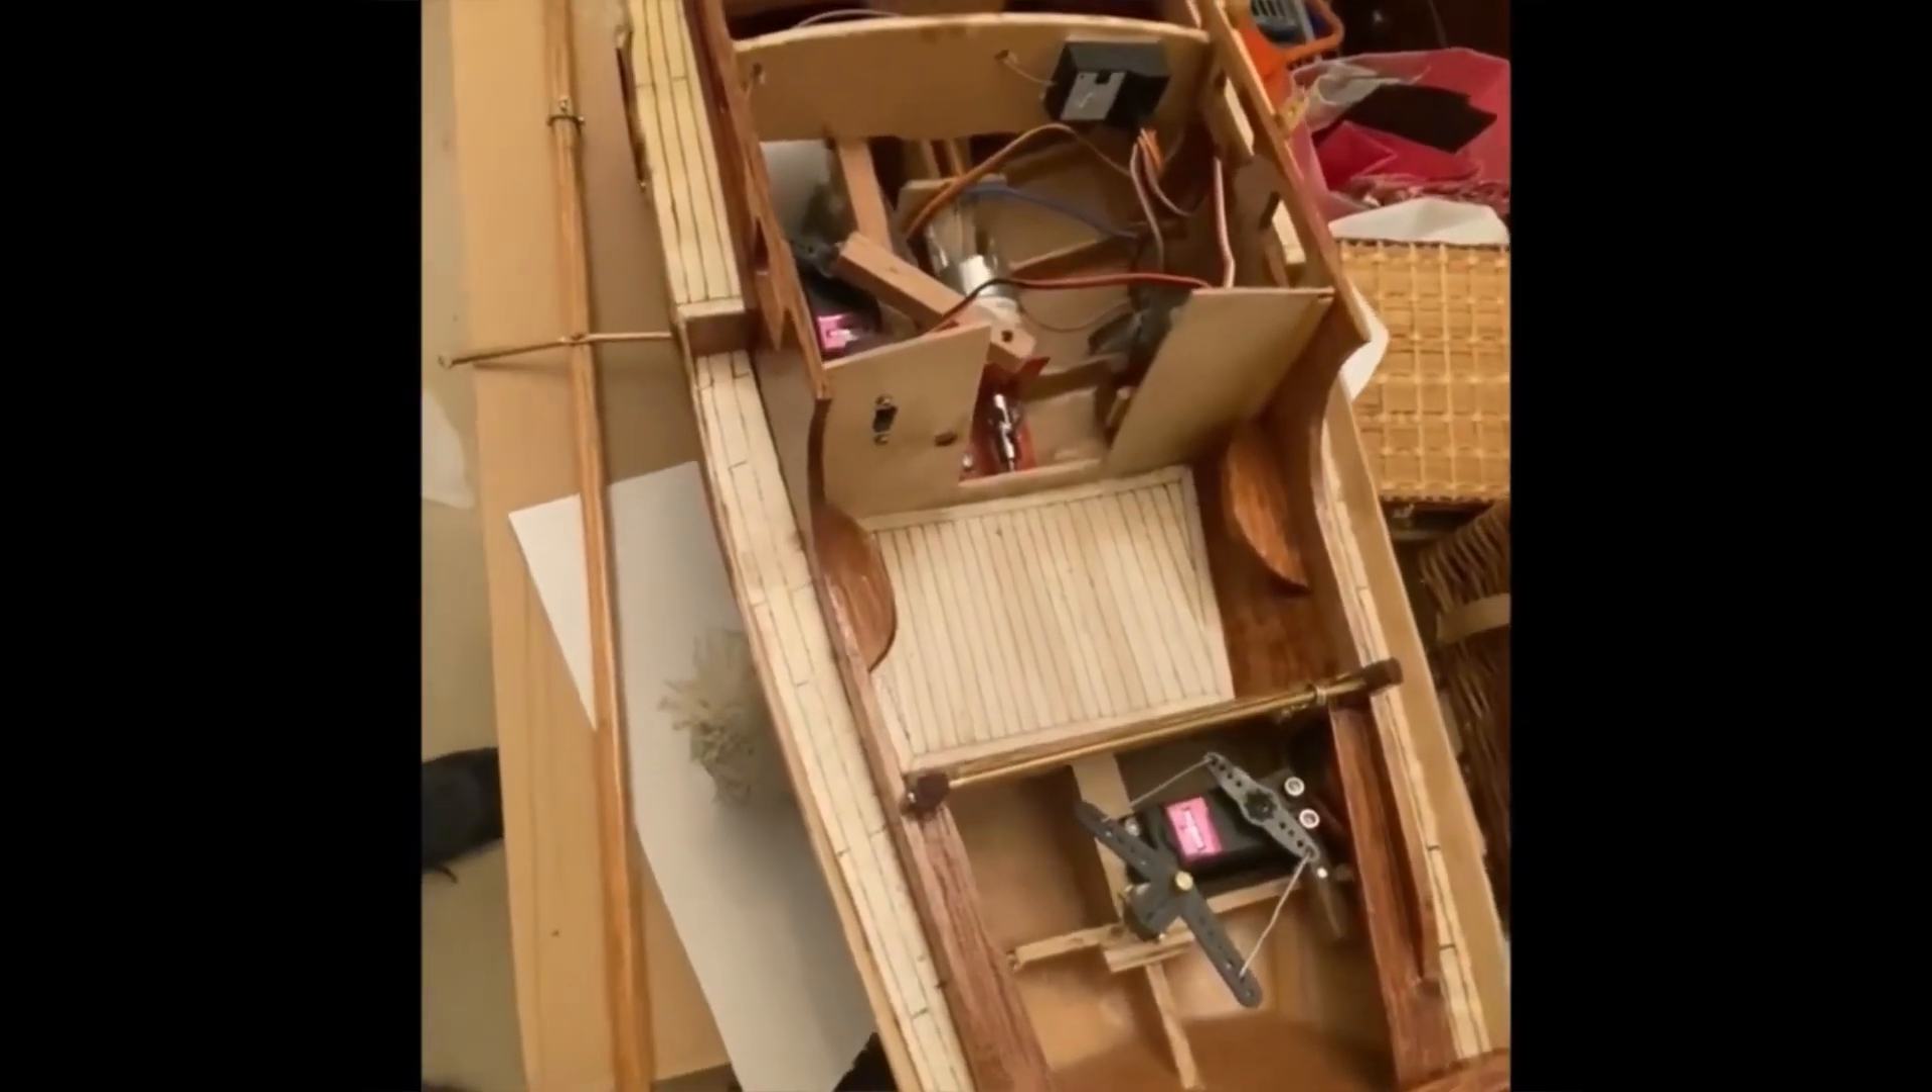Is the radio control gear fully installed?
Yes.